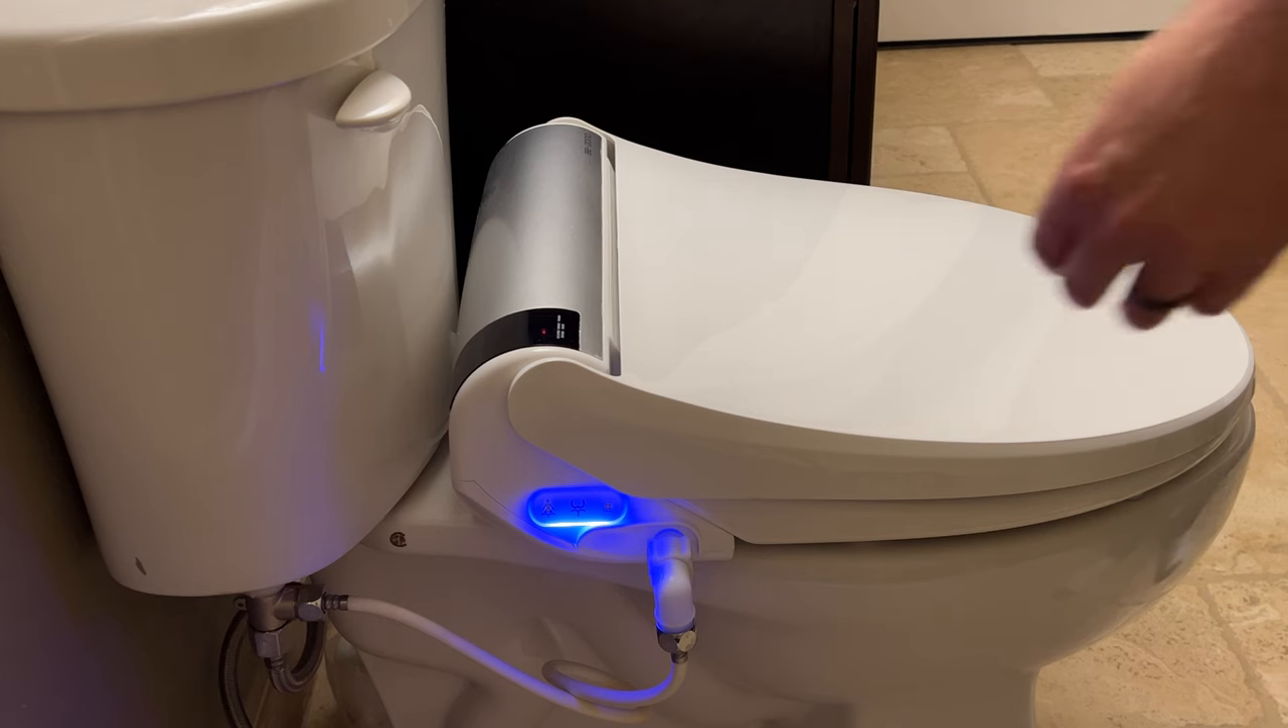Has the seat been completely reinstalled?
Yes.